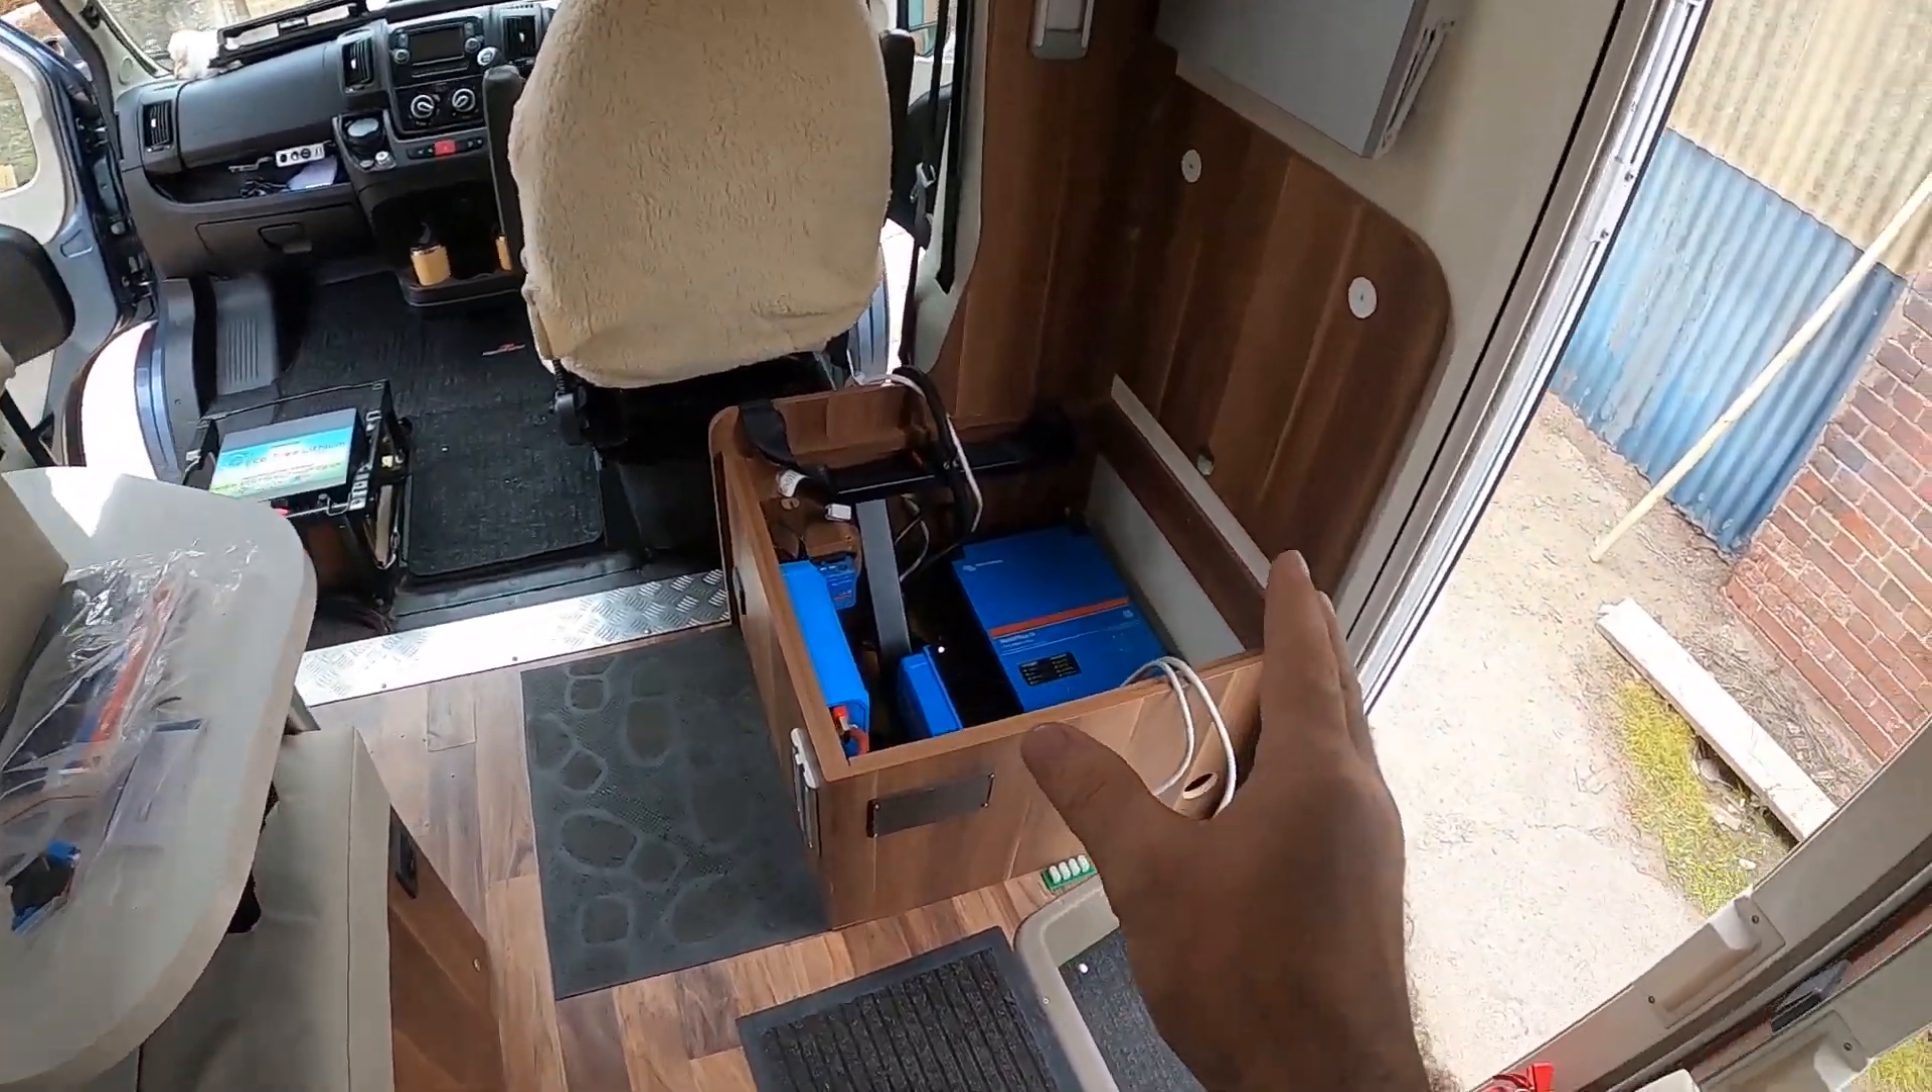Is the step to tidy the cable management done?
No.